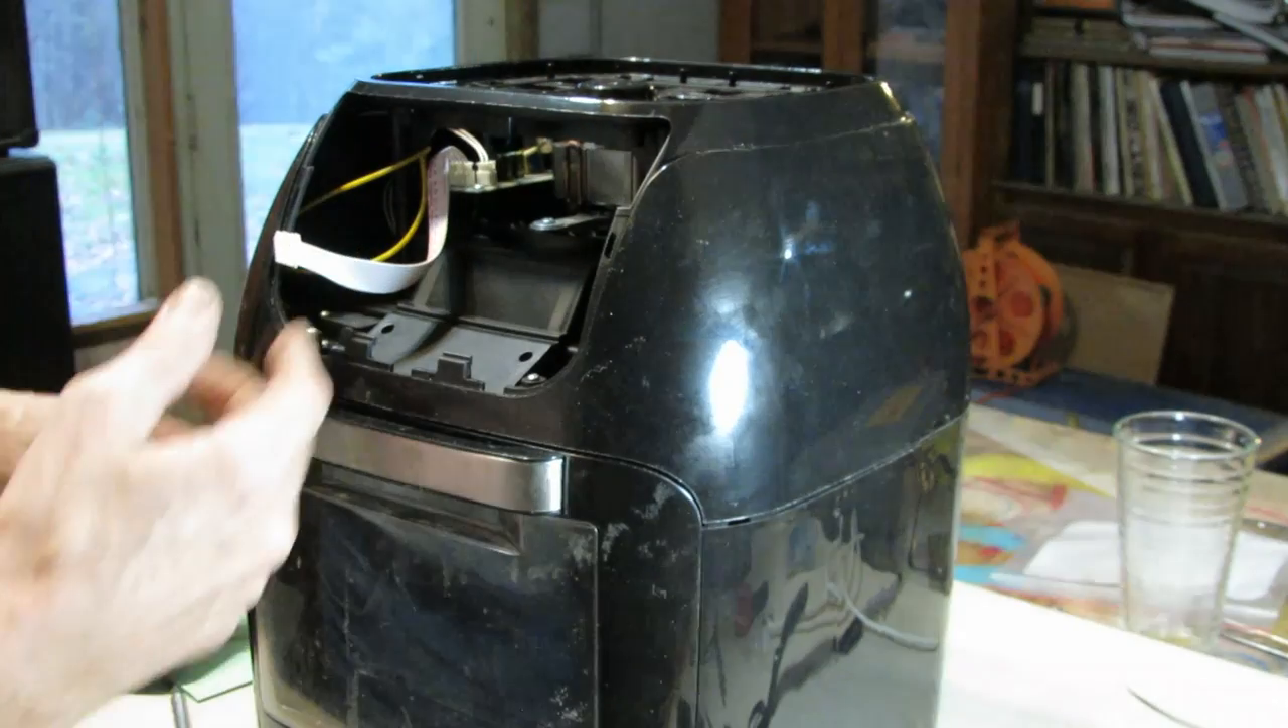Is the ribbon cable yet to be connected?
Yes.